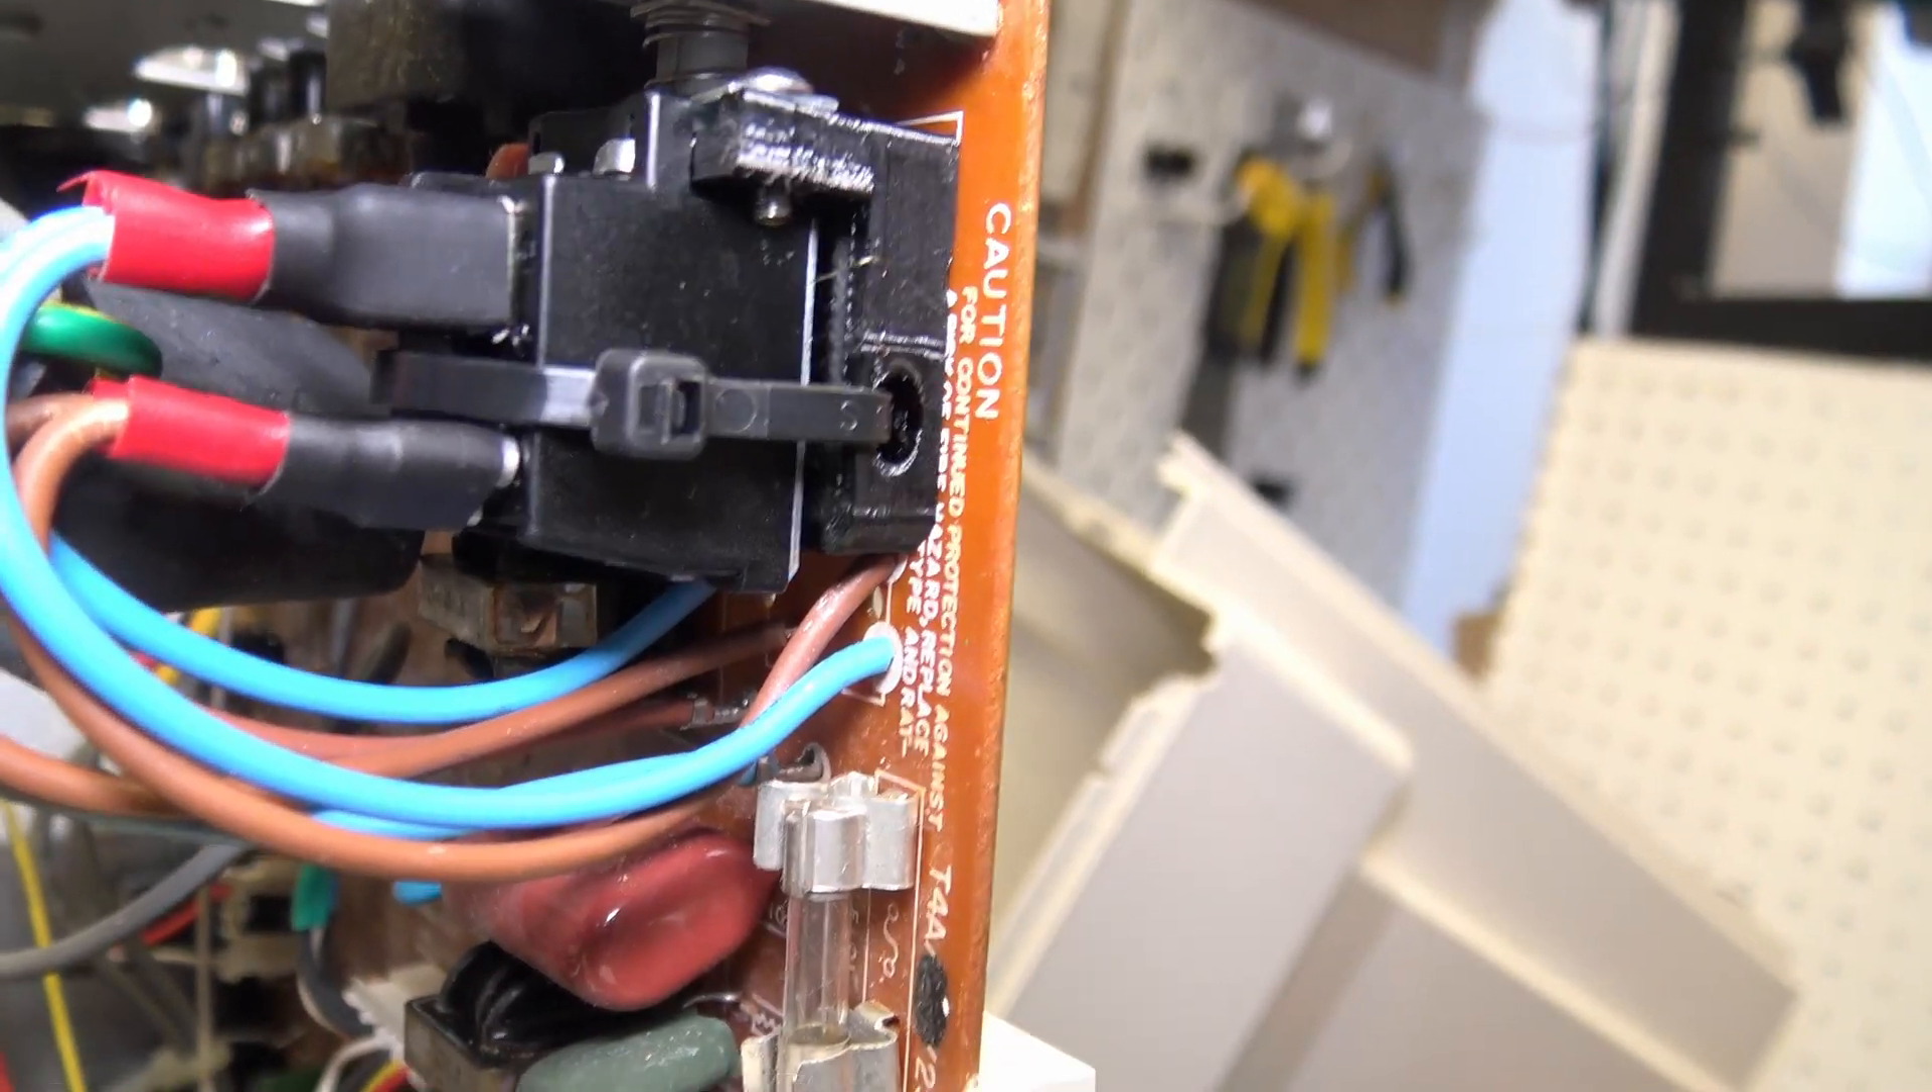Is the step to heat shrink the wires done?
Yes.